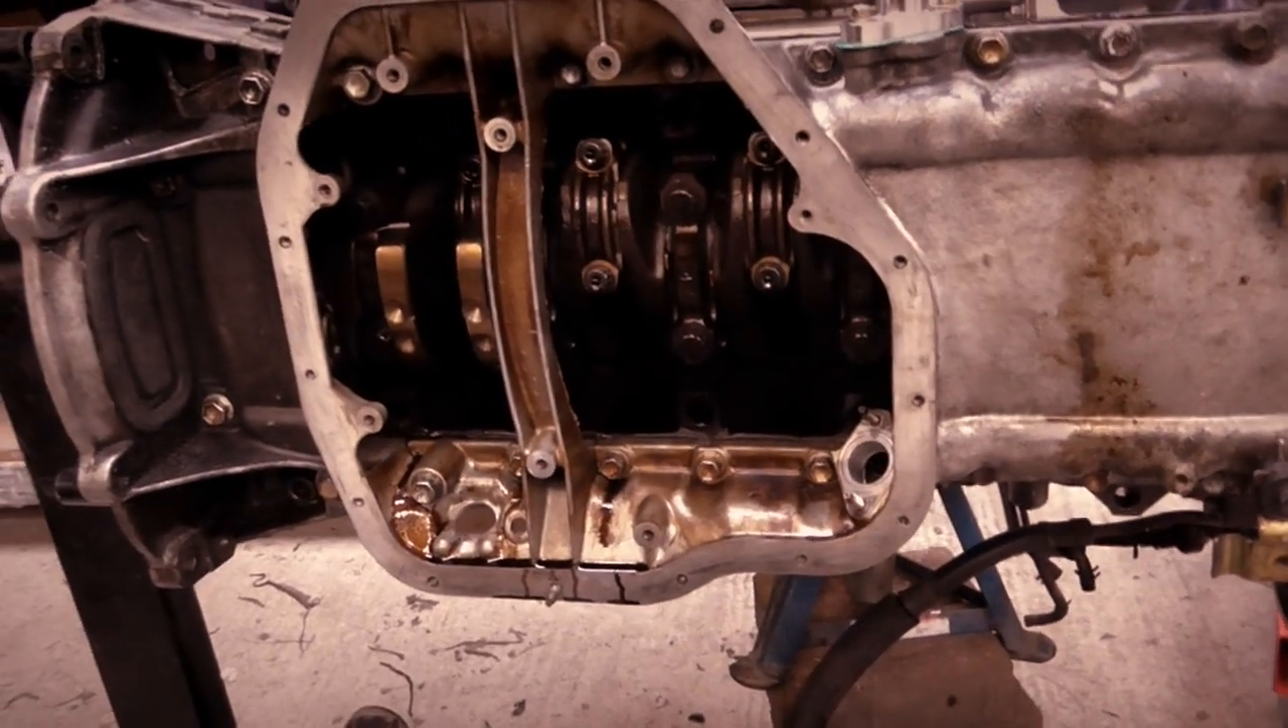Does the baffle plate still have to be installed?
Yes.